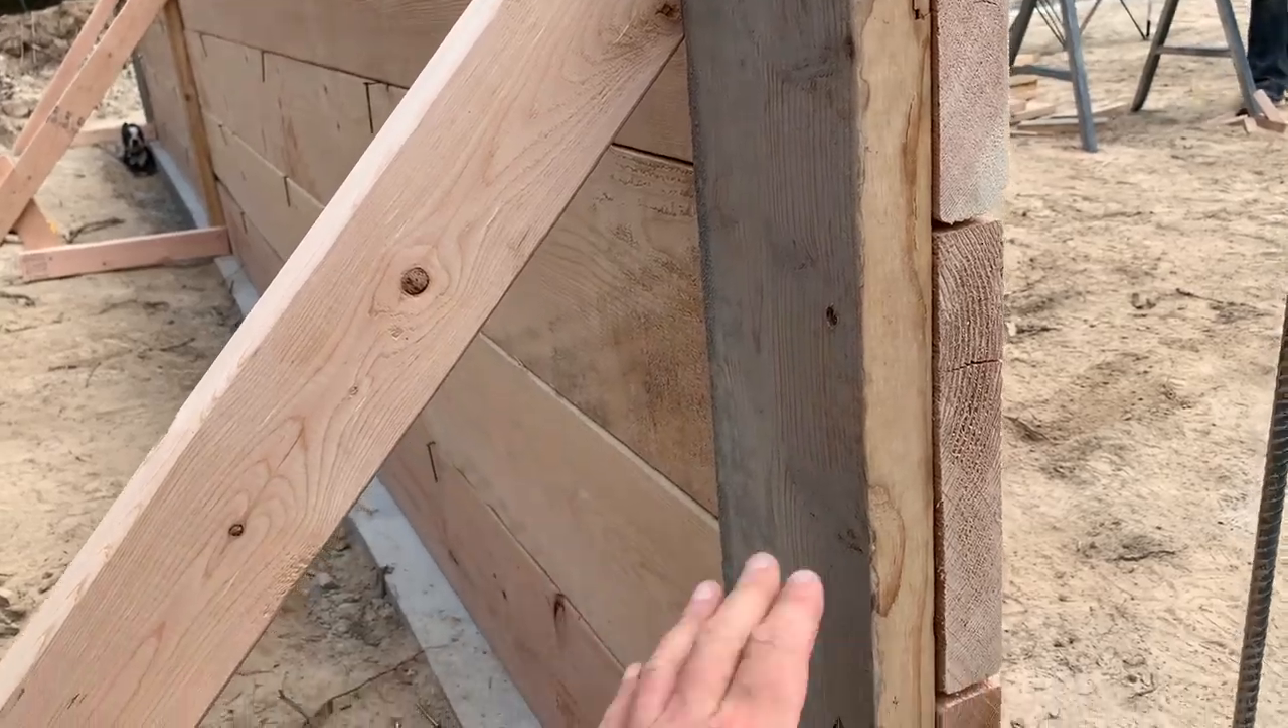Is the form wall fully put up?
Yes.